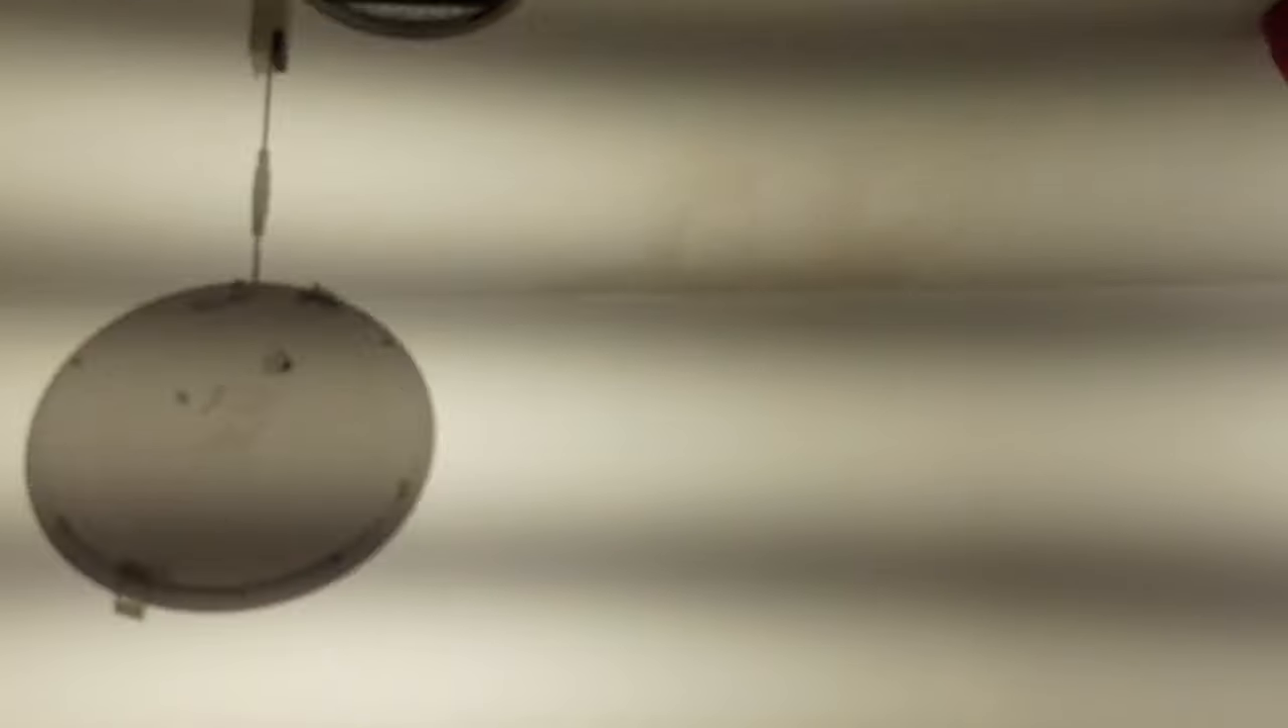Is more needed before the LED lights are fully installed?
Yes.